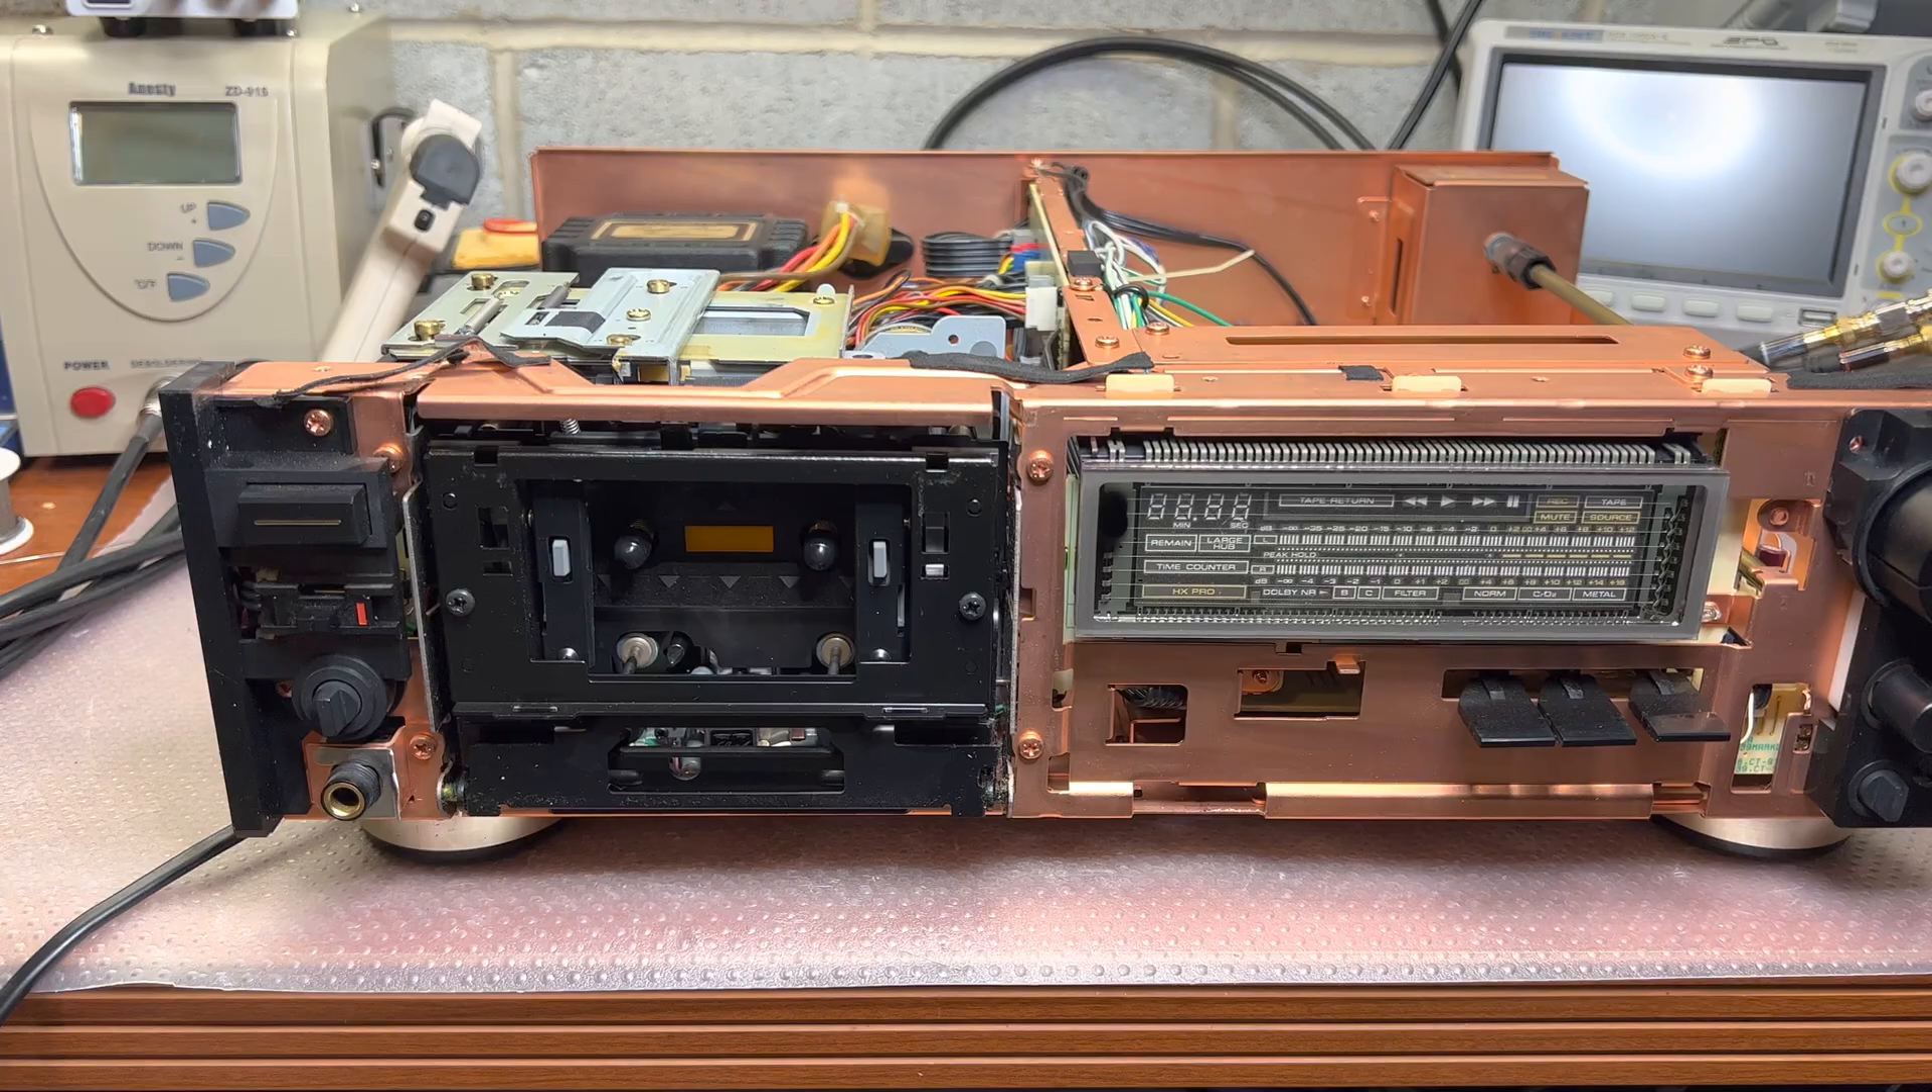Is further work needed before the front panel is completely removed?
No.